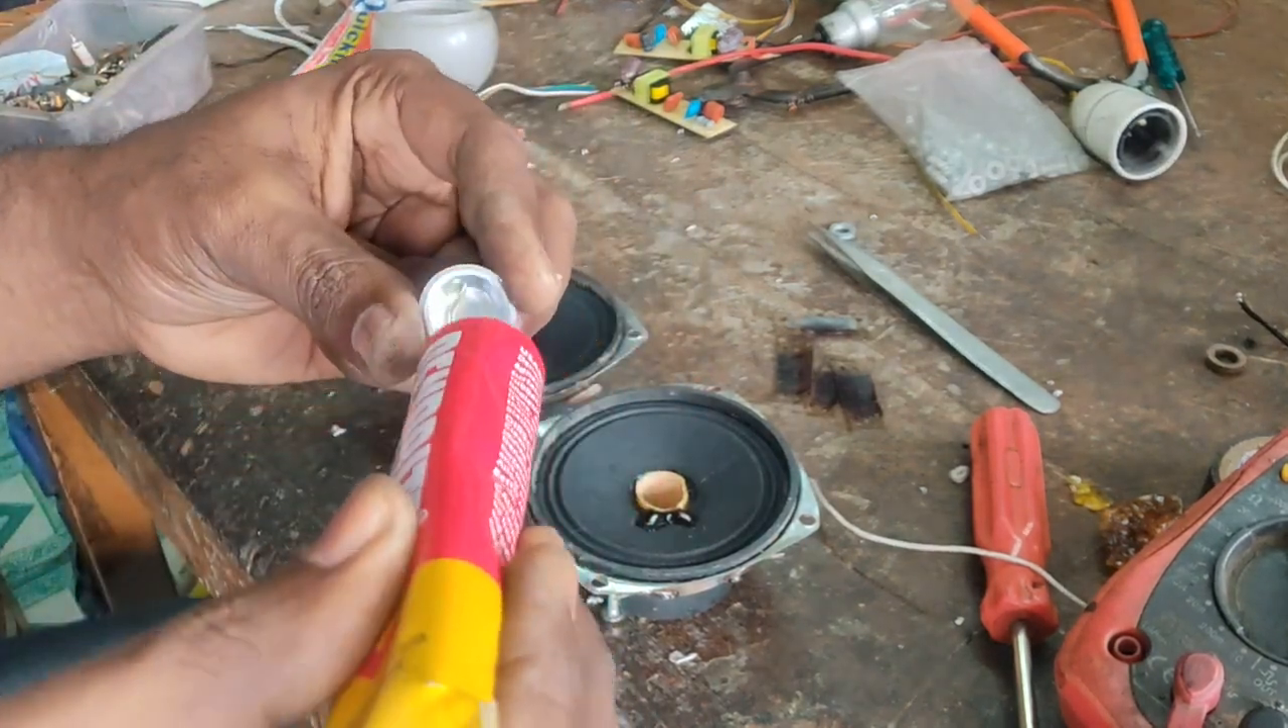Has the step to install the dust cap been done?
No.